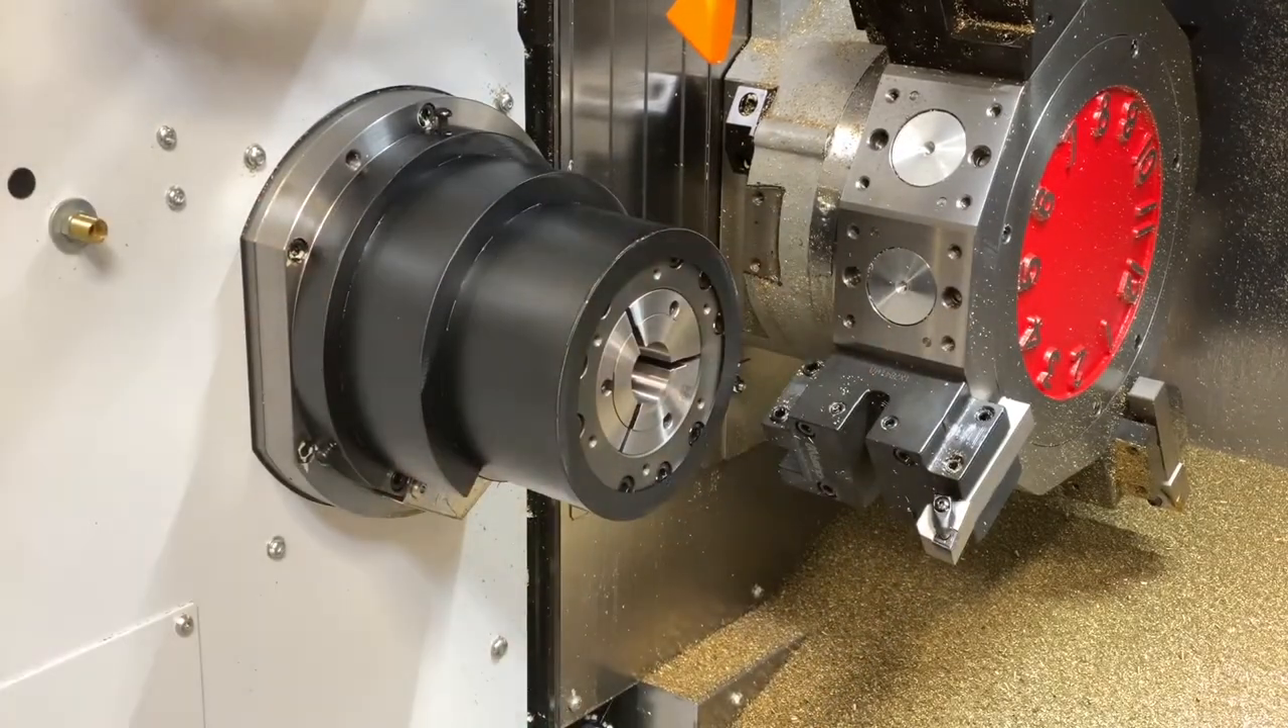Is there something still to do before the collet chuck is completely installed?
No.